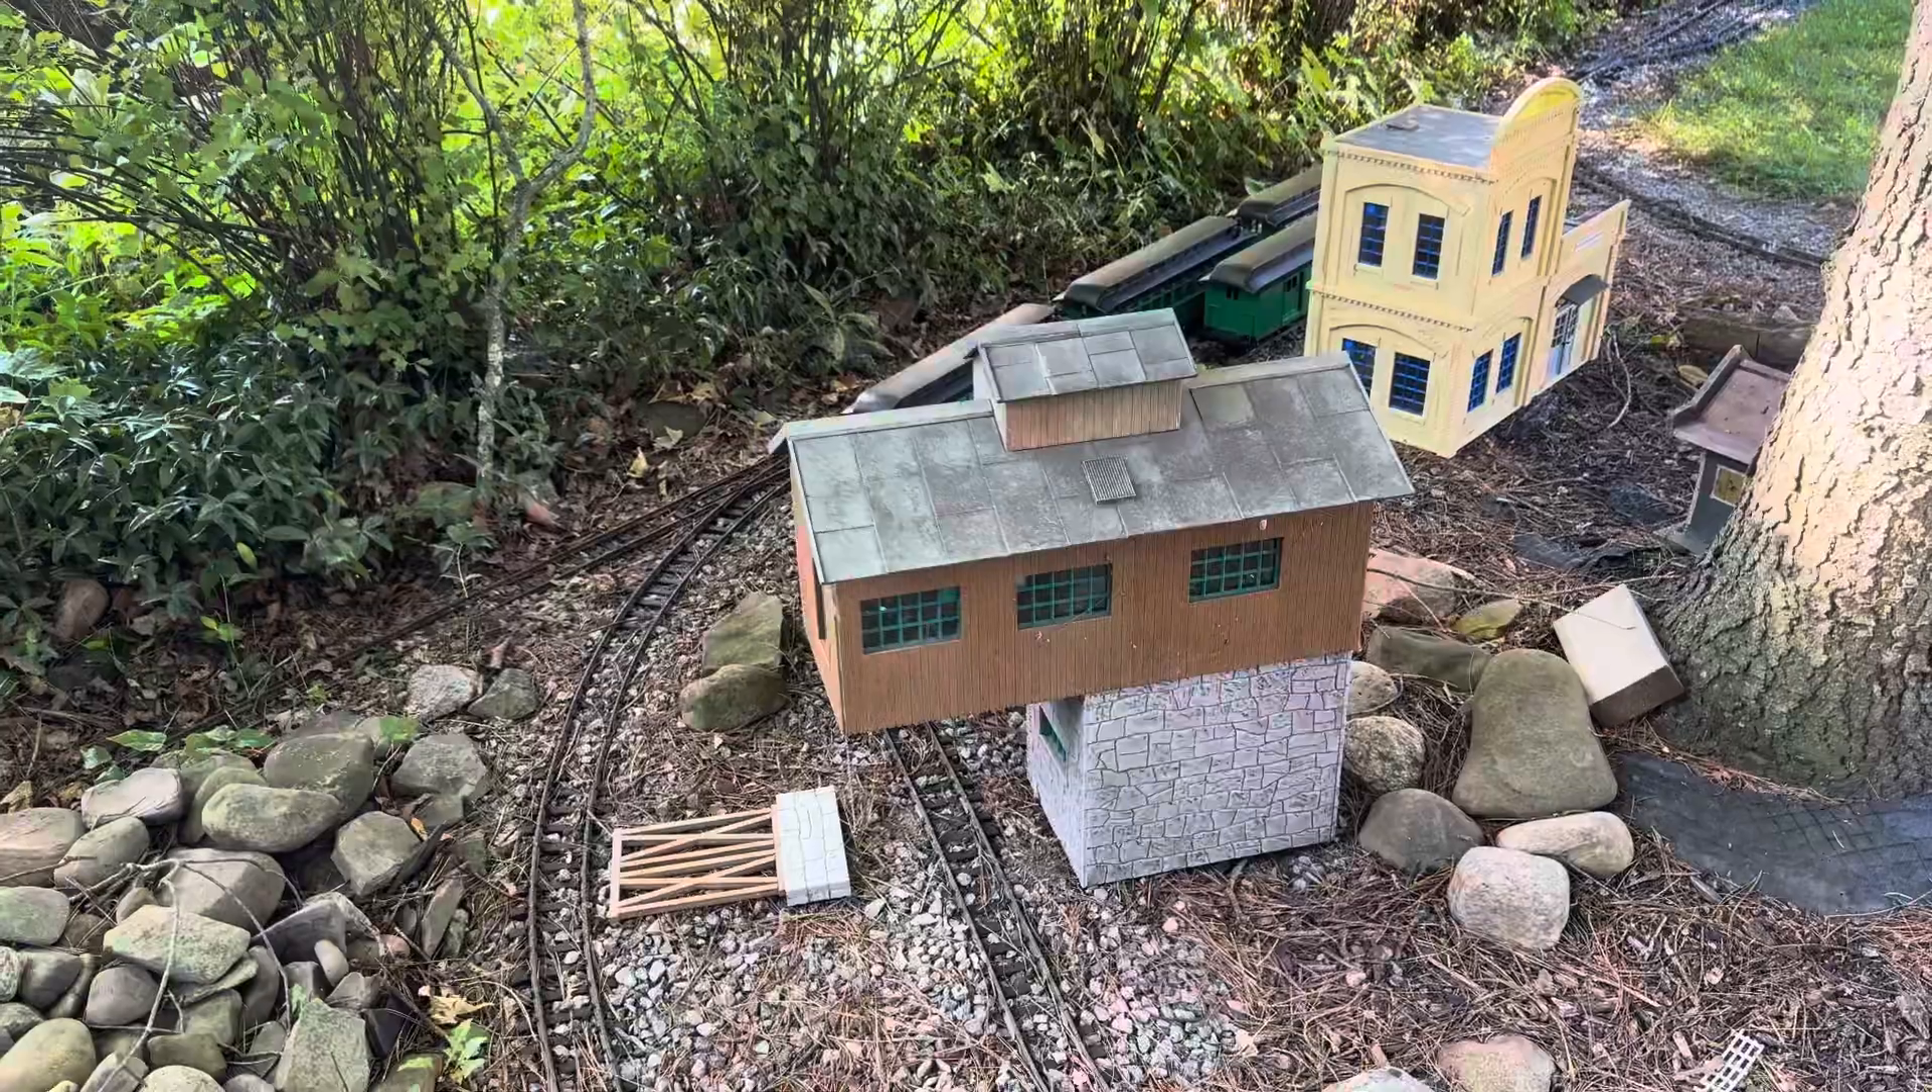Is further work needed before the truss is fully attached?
Yes.